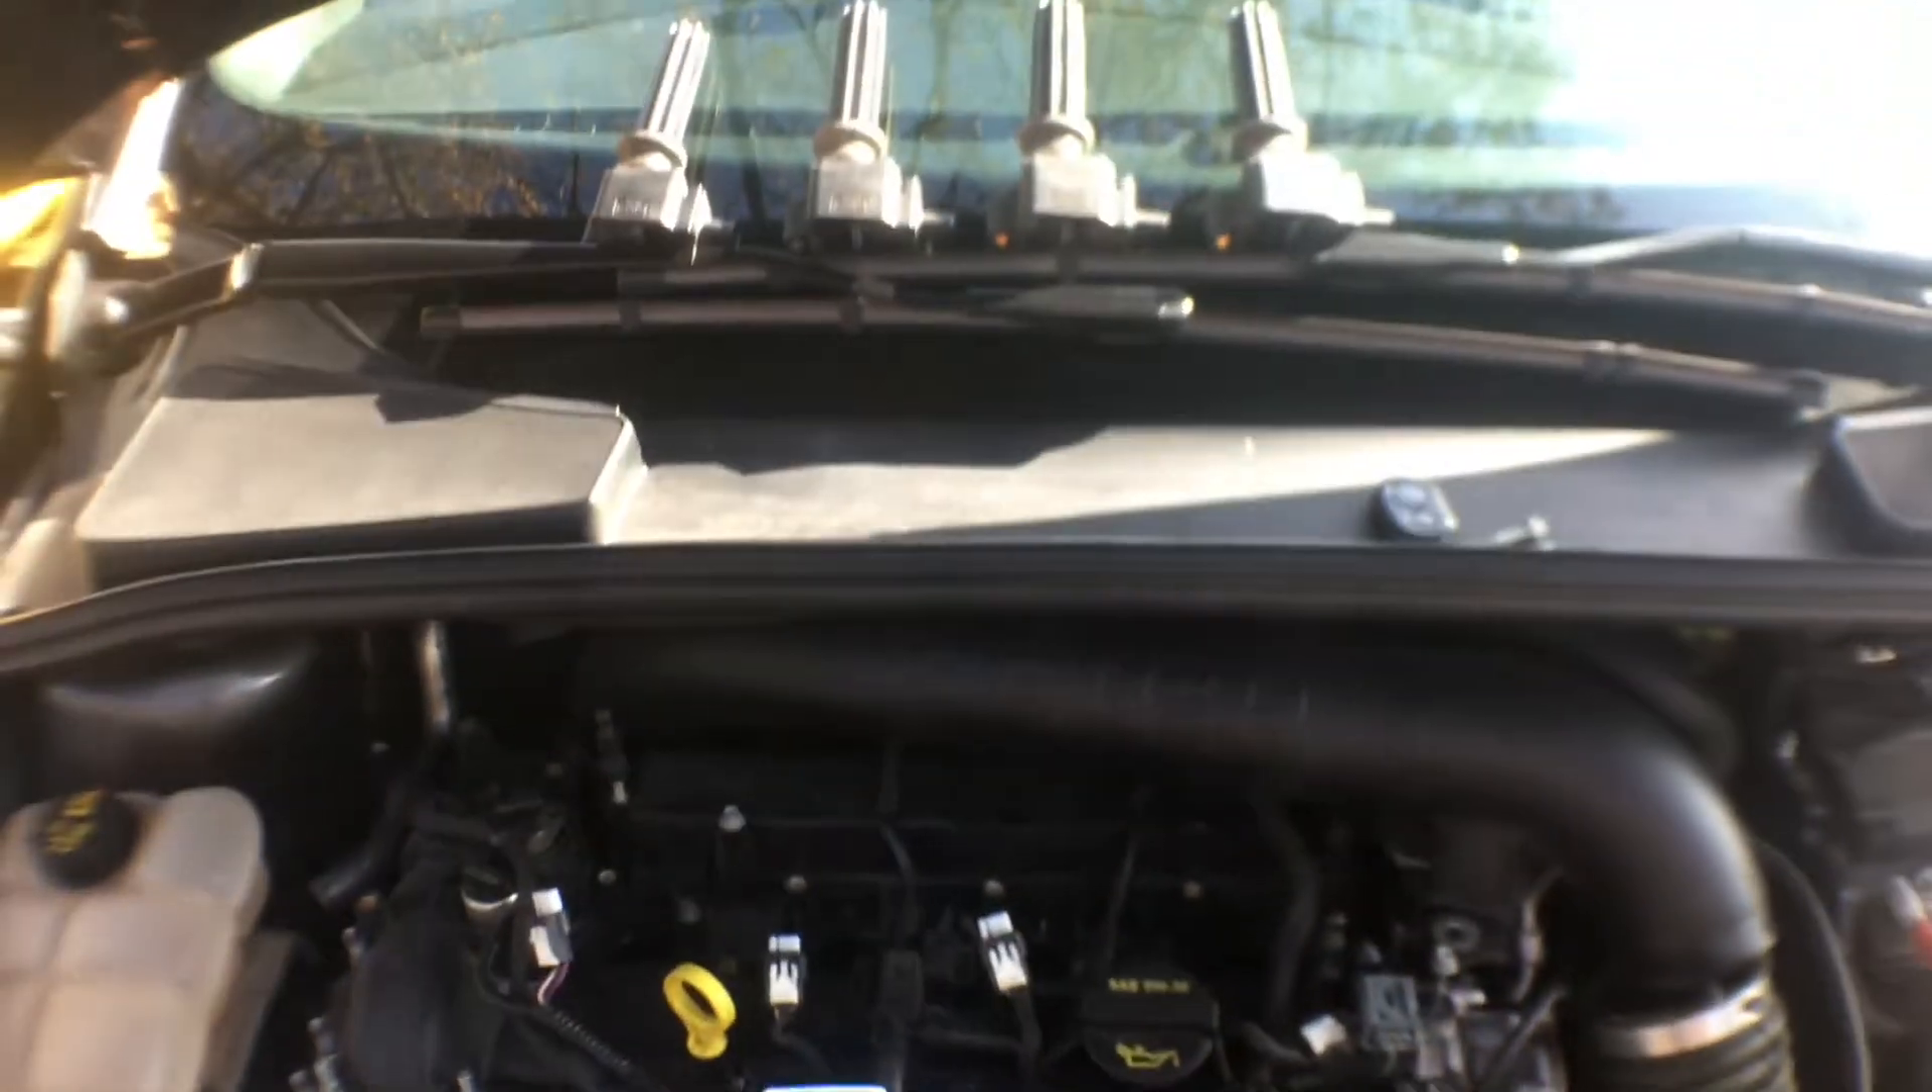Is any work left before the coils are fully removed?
No.